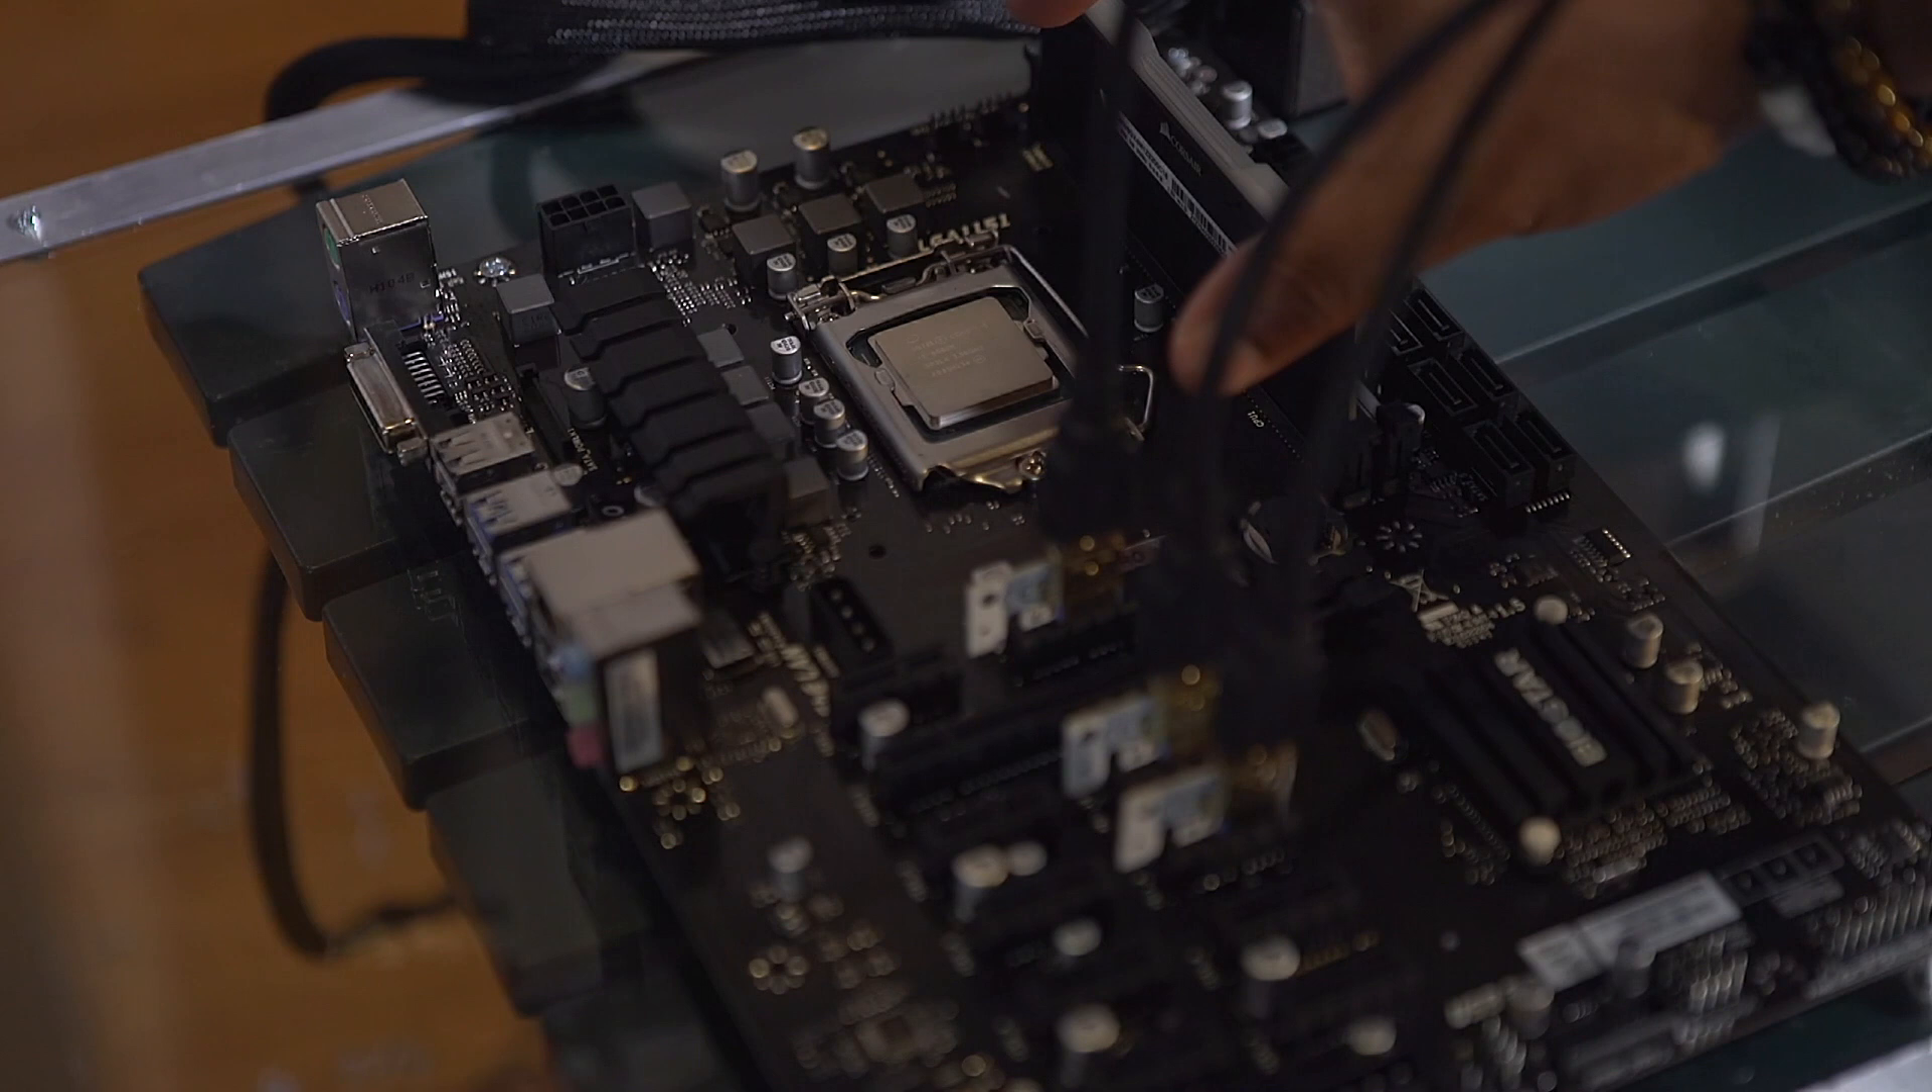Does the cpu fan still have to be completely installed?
Yes.